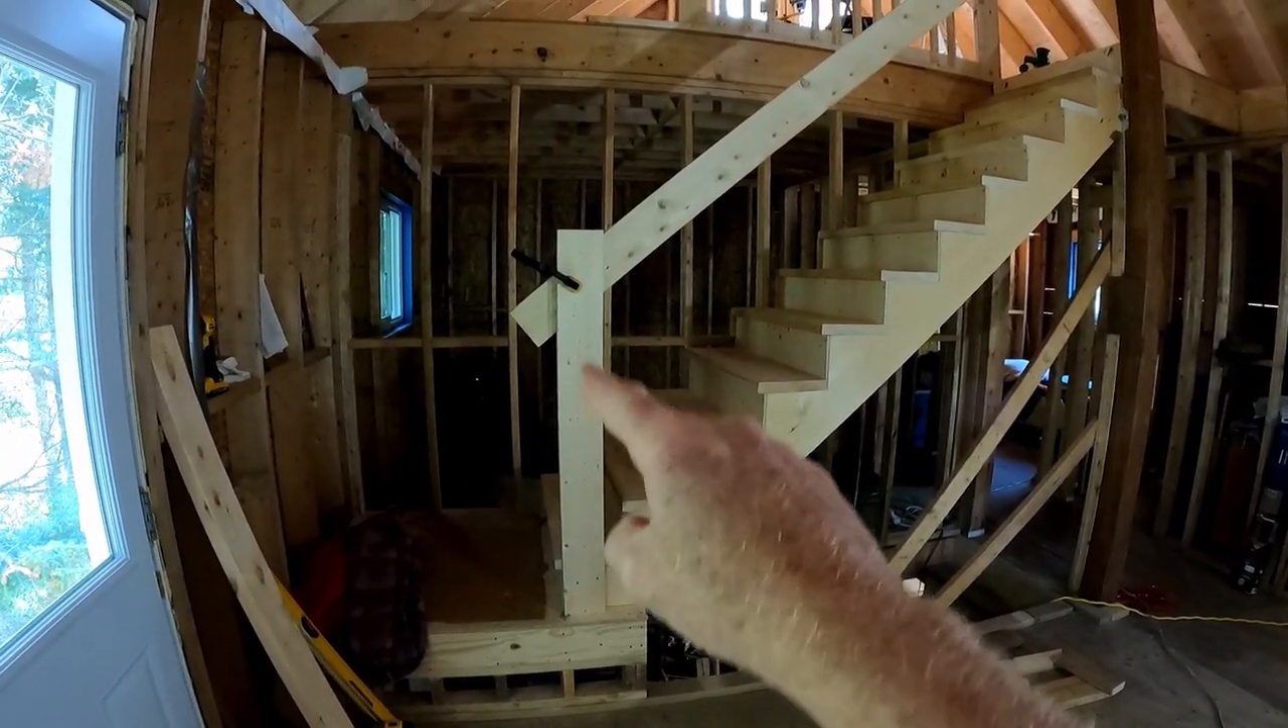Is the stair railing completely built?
No.